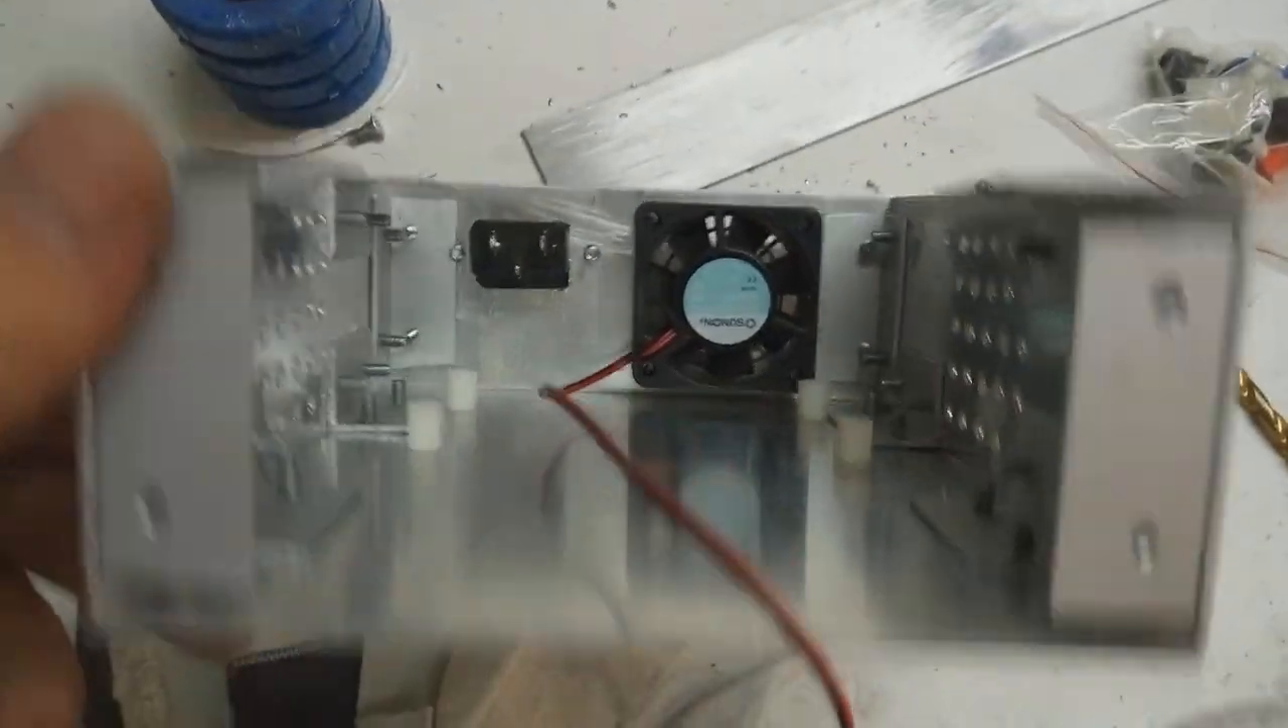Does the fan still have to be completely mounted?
No.